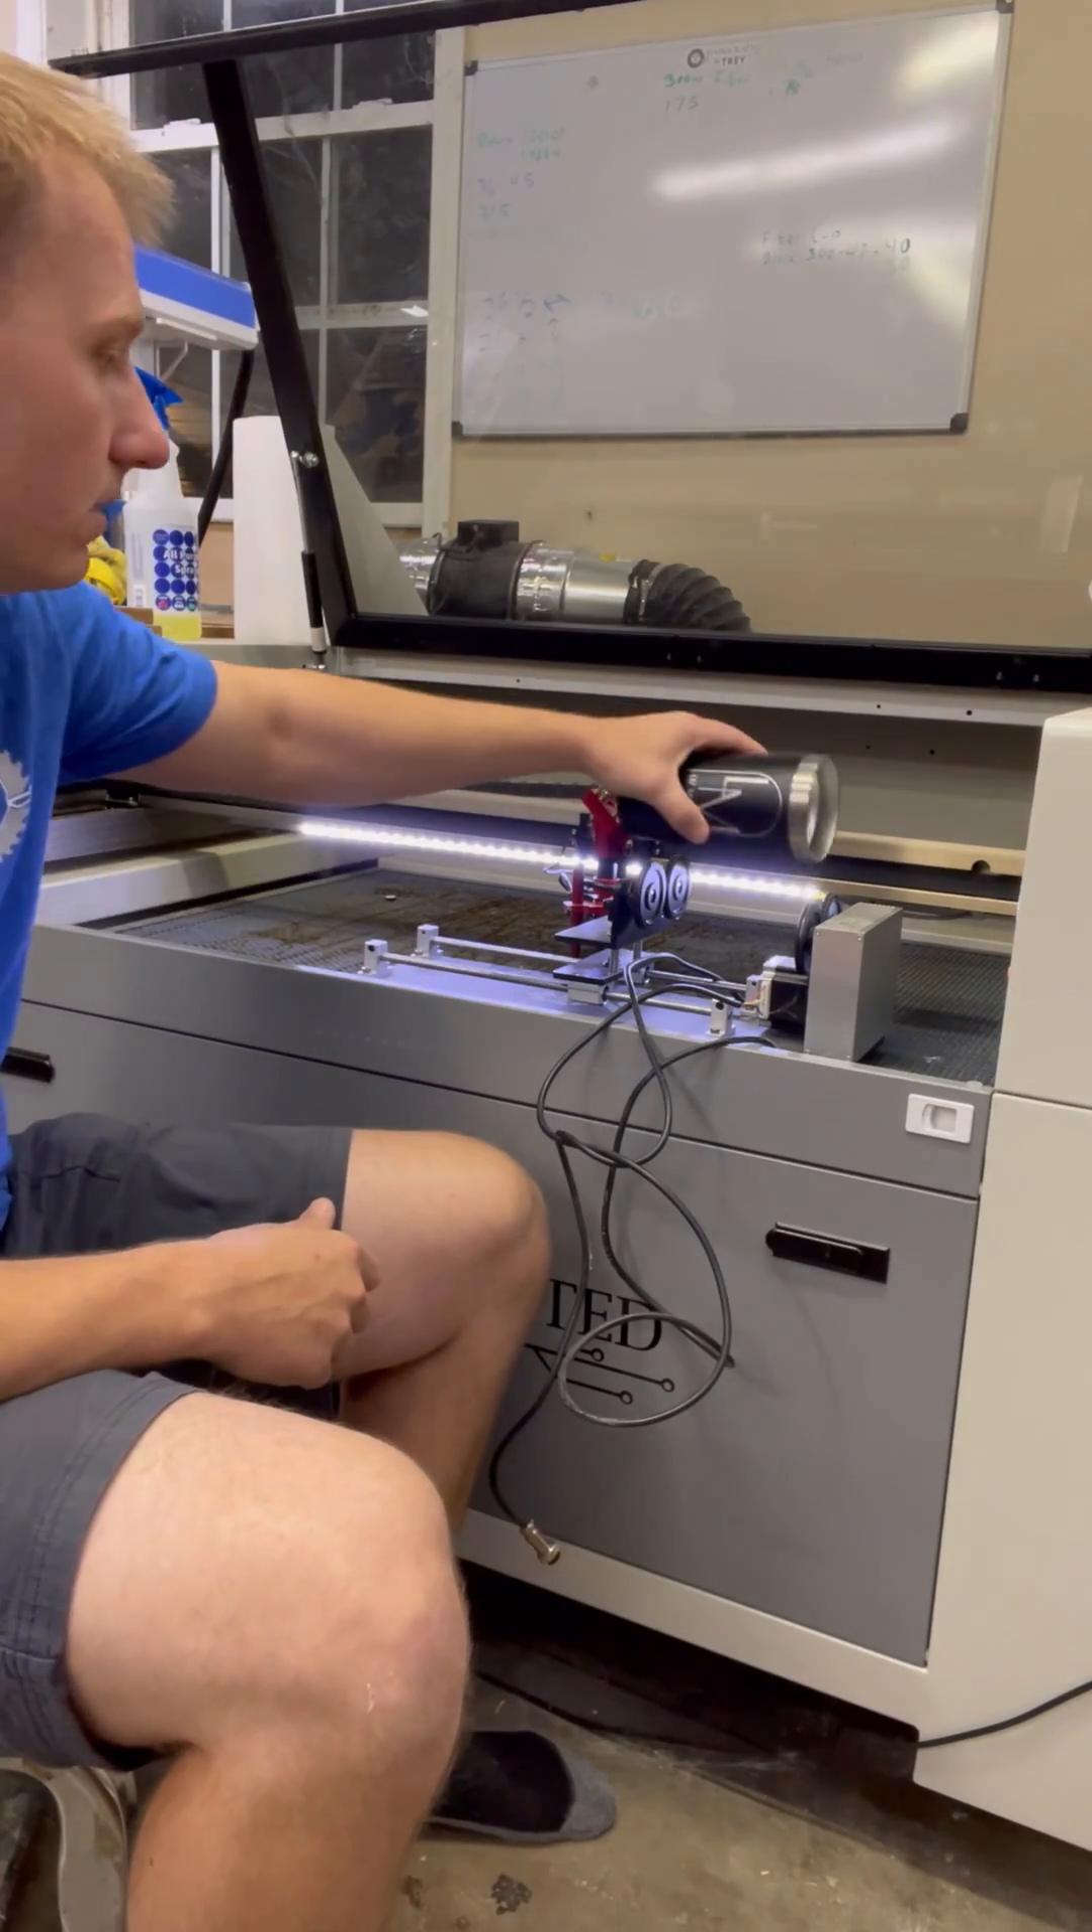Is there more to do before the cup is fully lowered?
Yes.